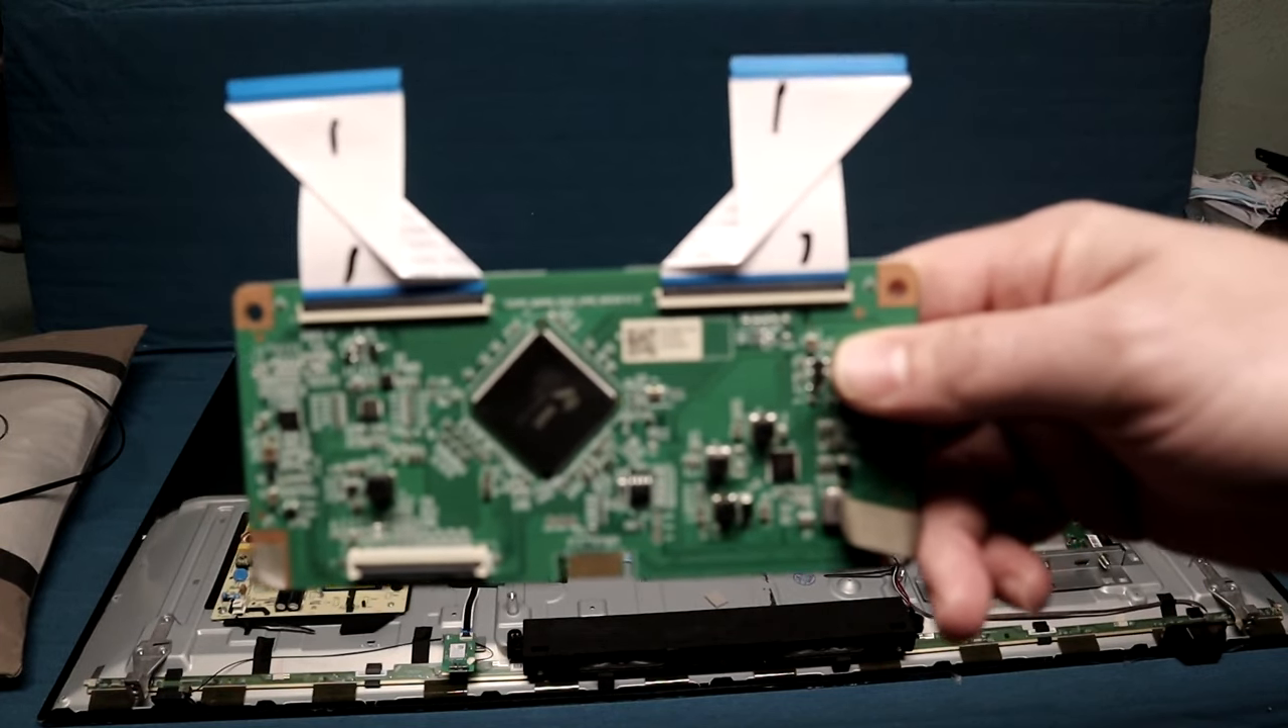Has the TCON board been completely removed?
Yes.